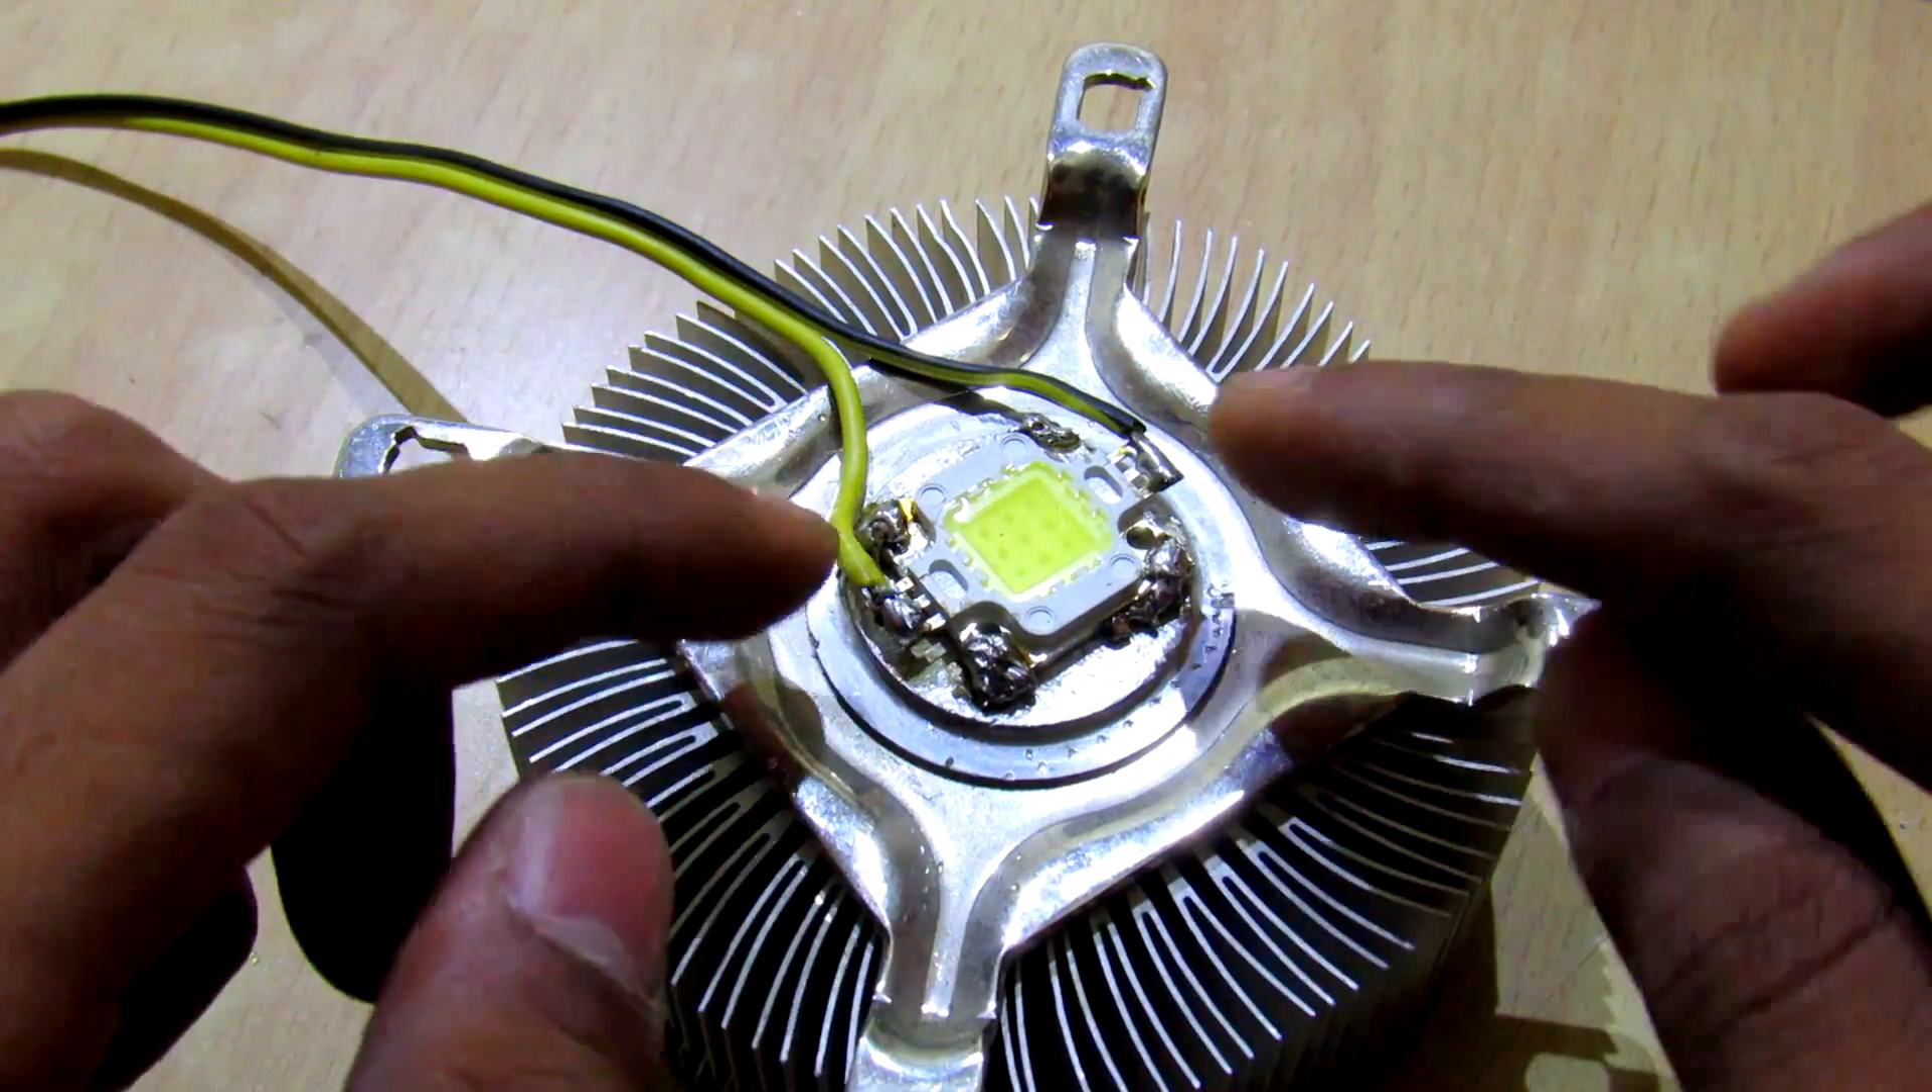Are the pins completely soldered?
Yes.